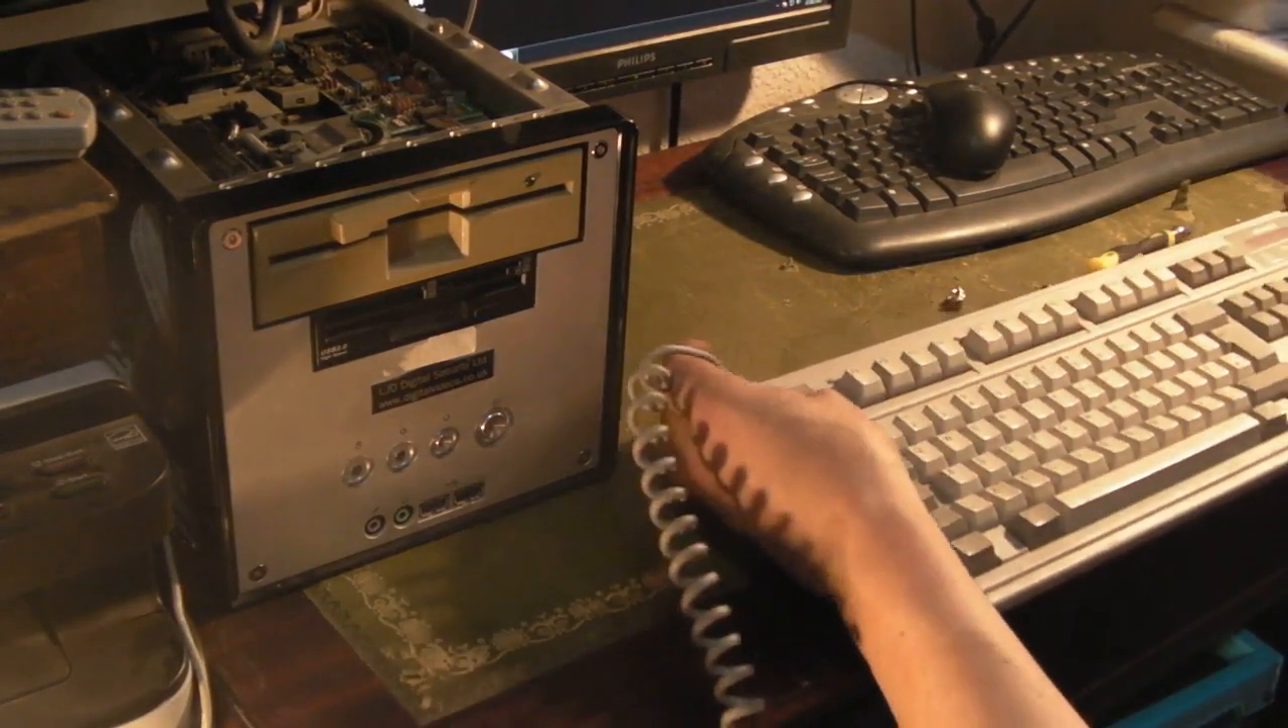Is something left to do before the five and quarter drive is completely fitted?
No.